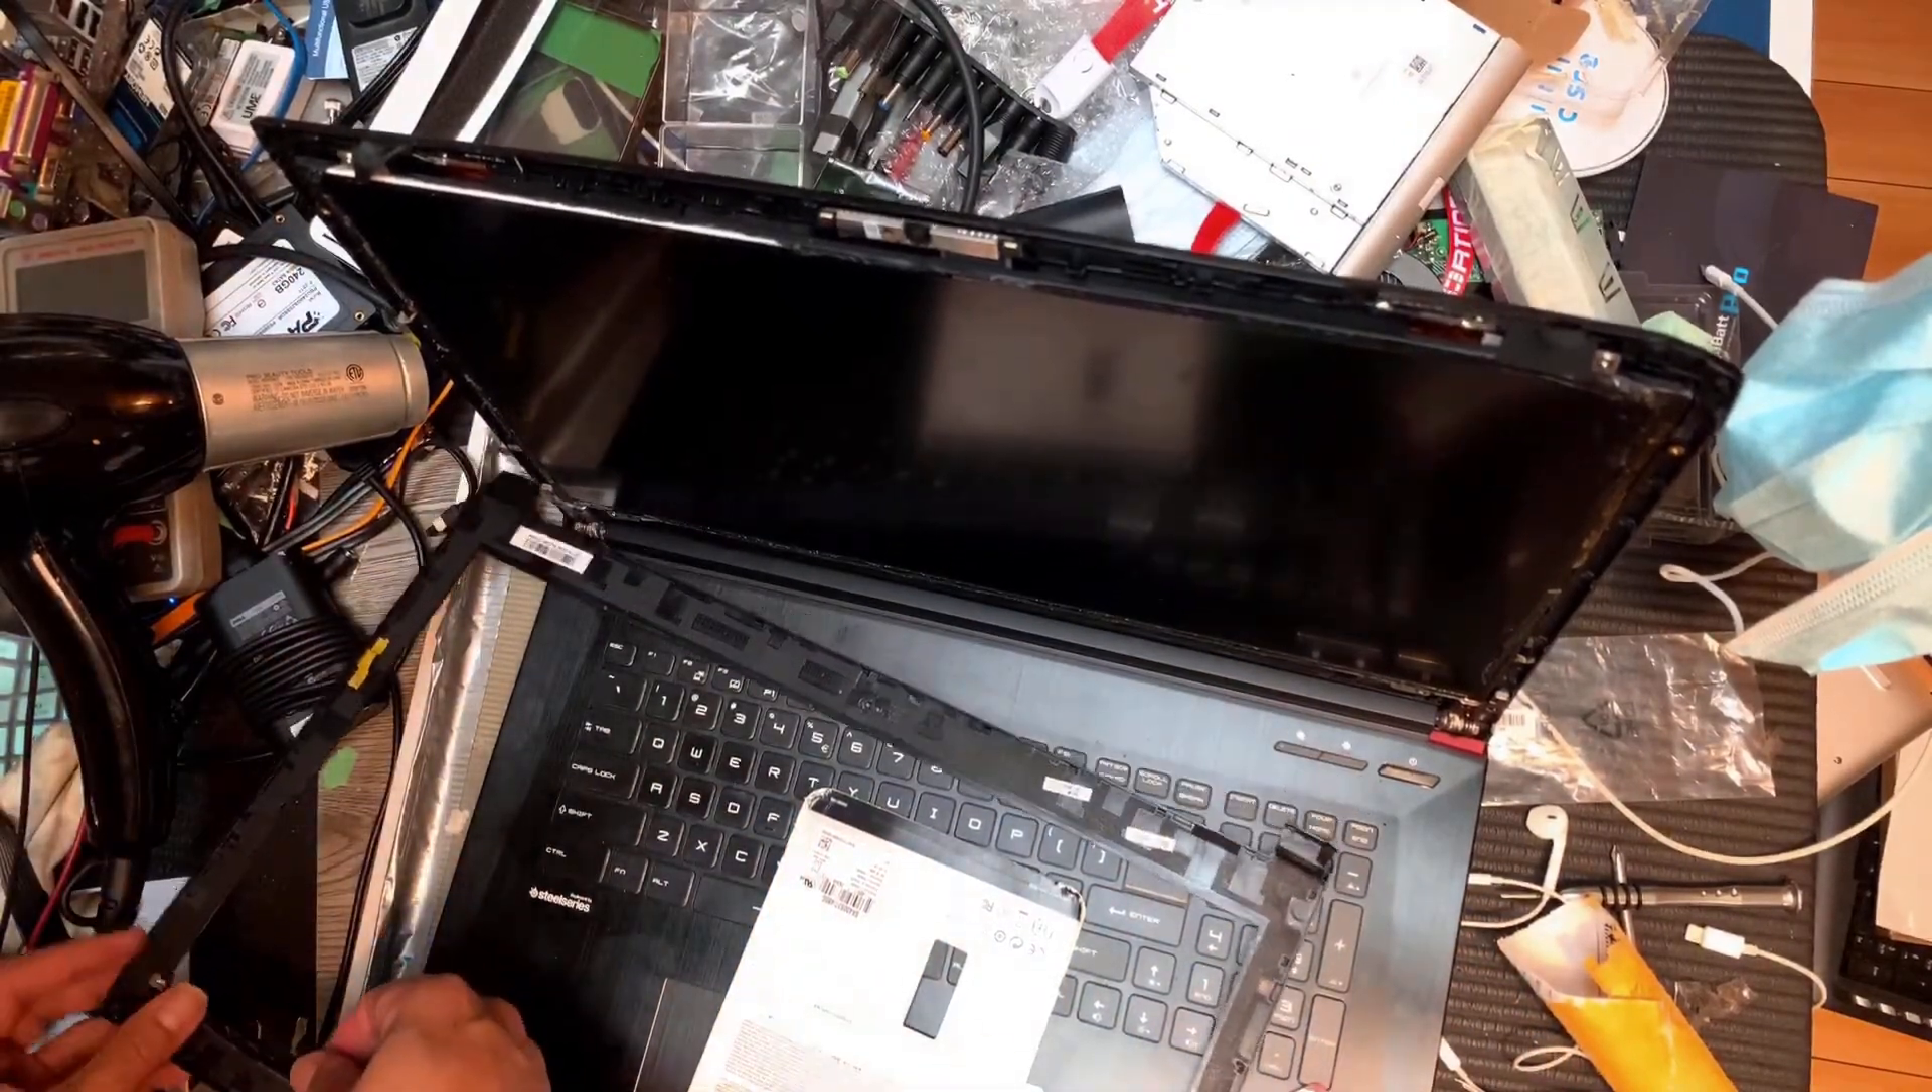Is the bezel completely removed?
Yes.